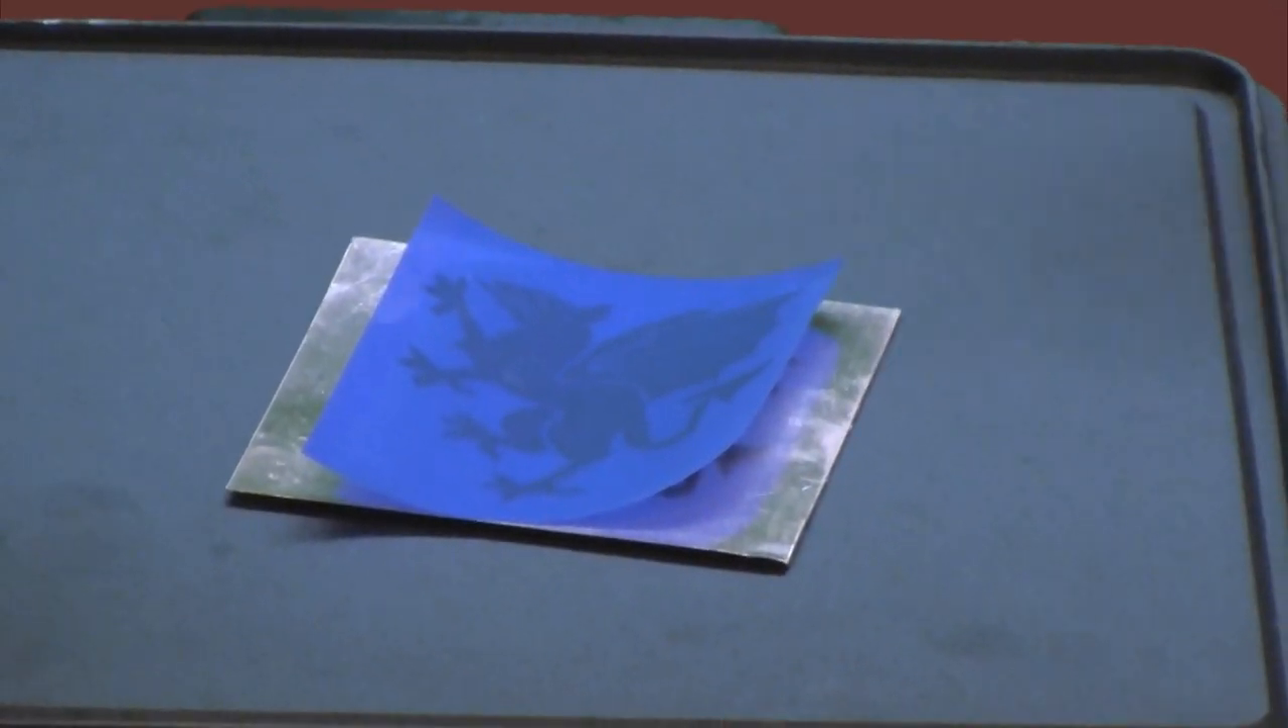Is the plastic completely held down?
No.